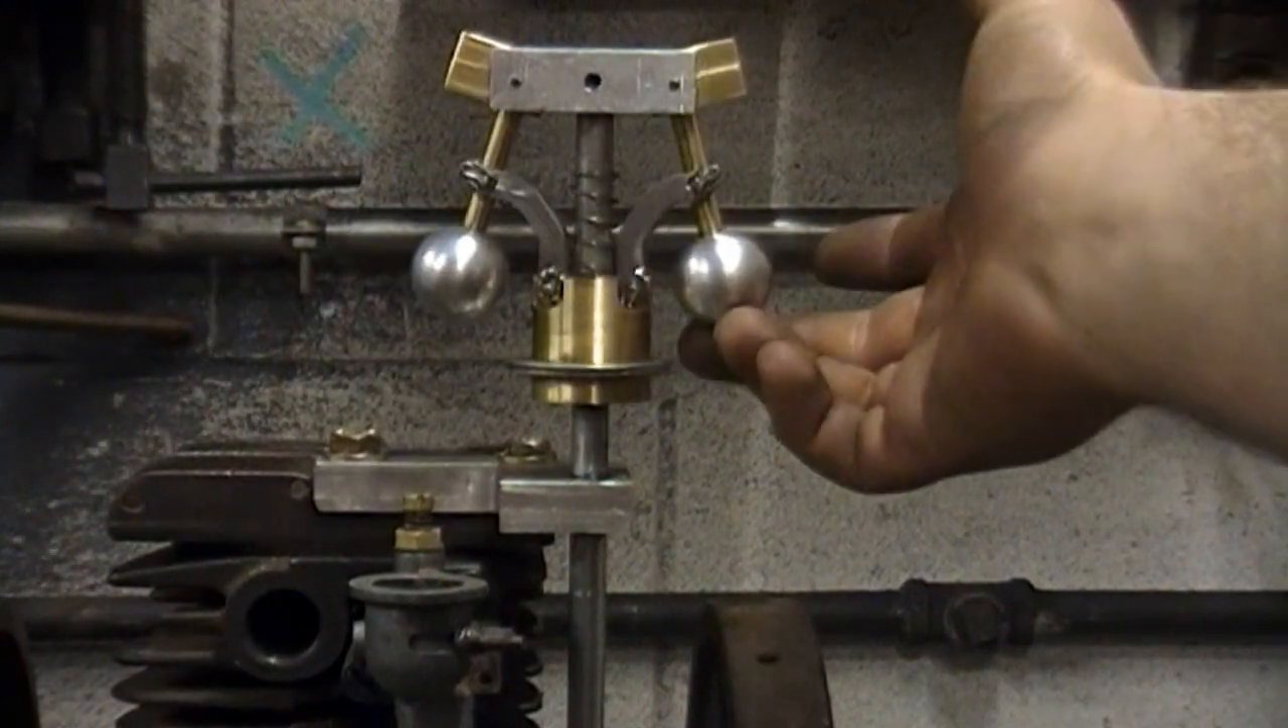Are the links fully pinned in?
Yes.